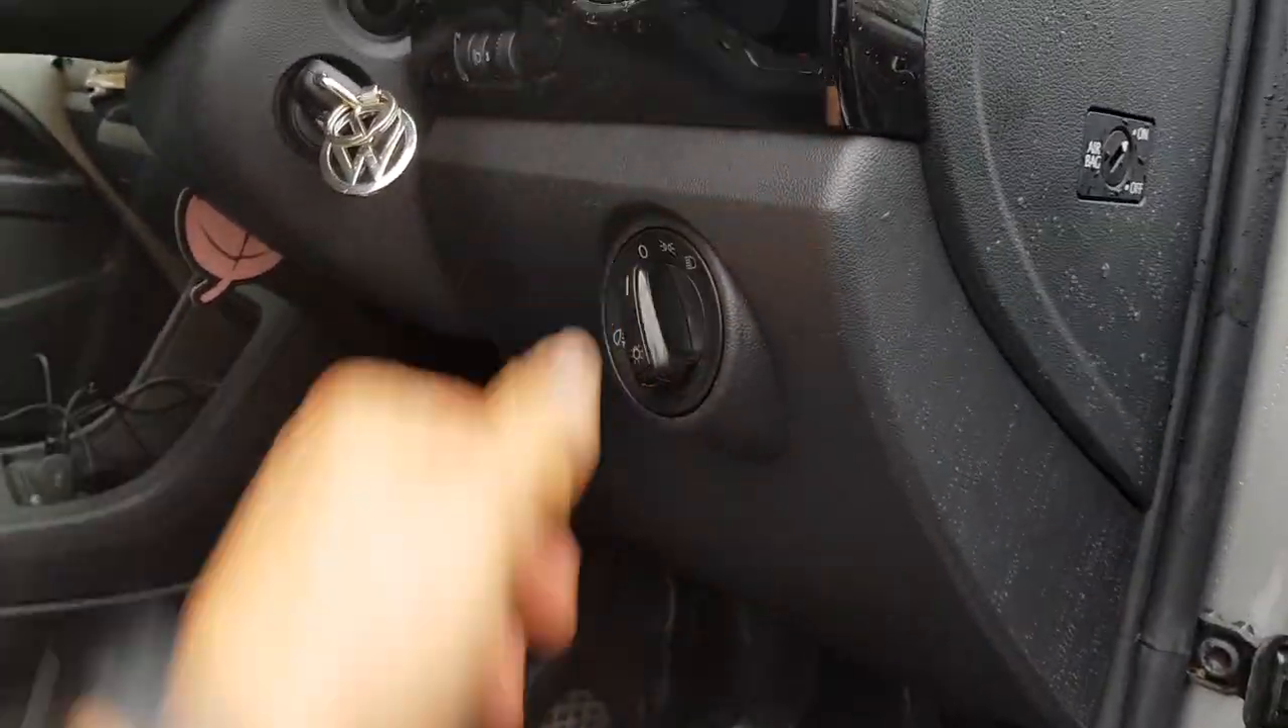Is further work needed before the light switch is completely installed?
No.